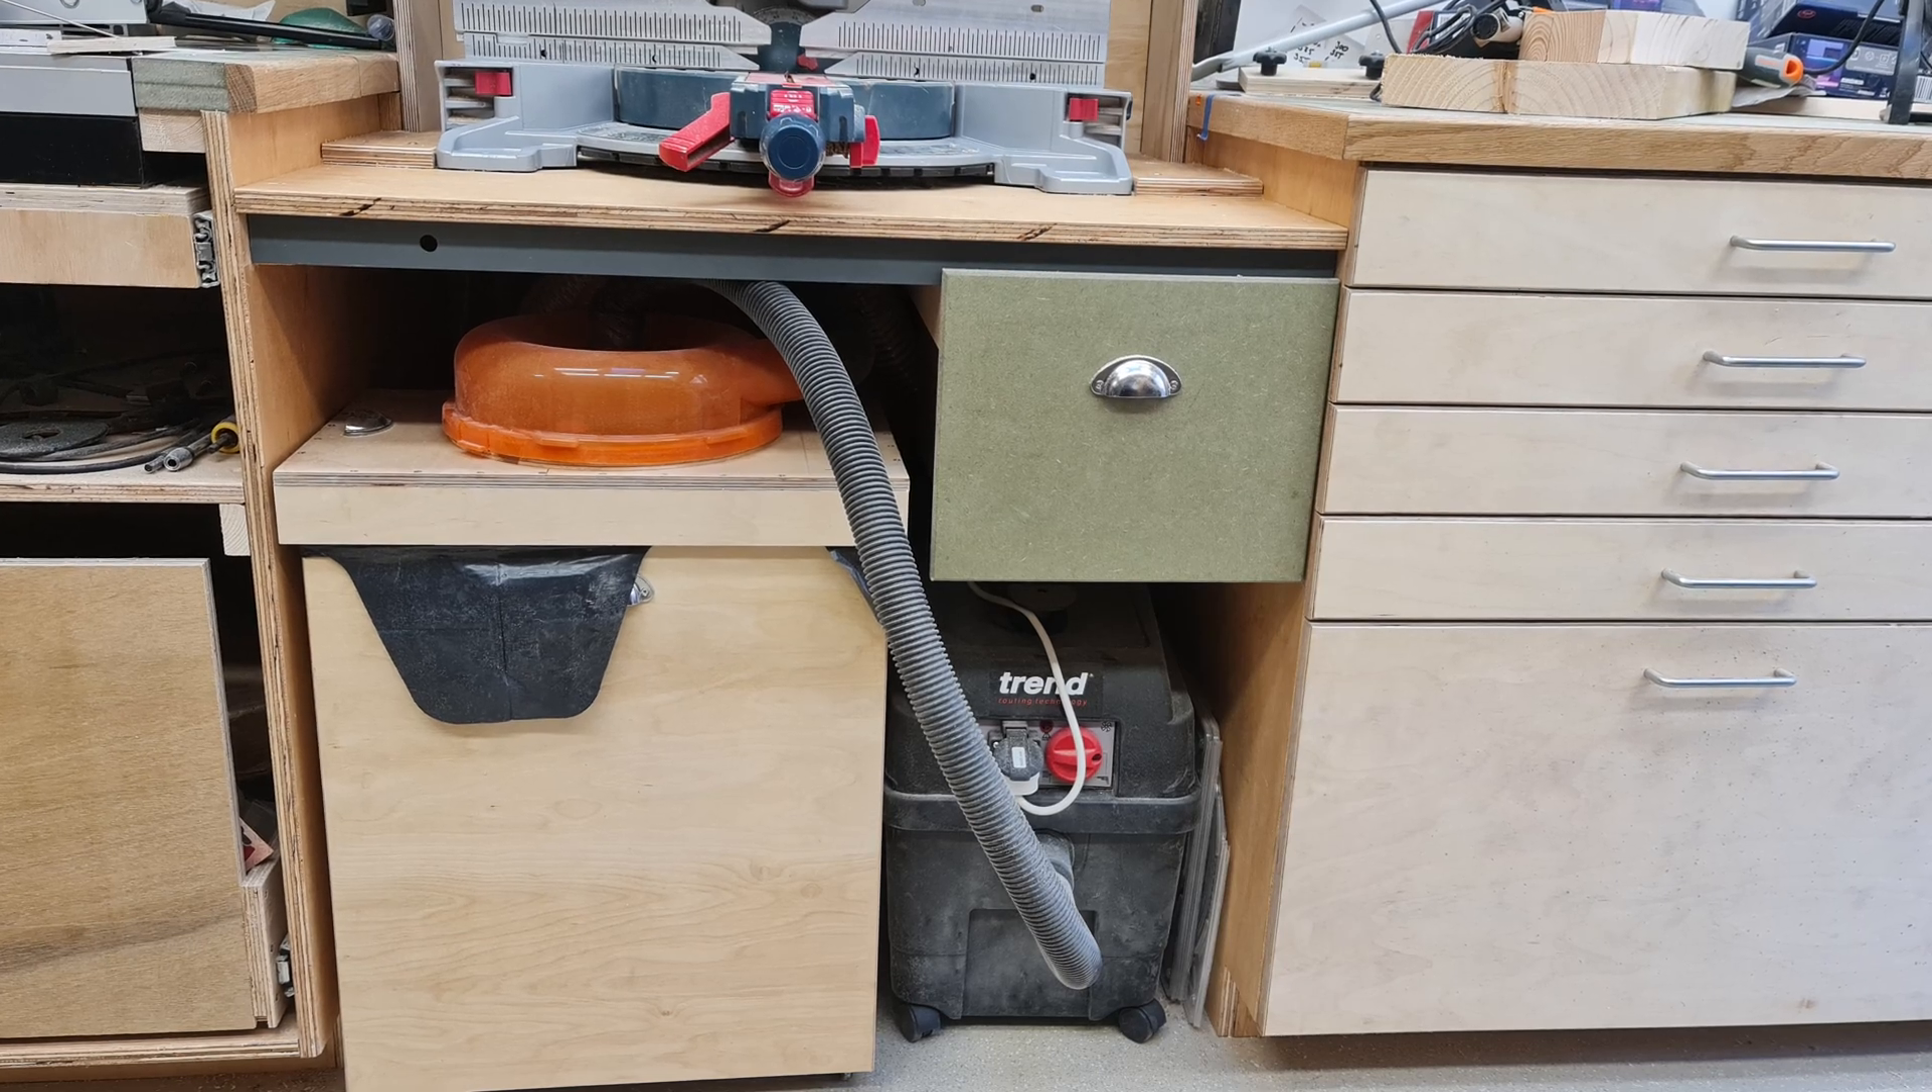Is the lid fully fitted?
Yes.